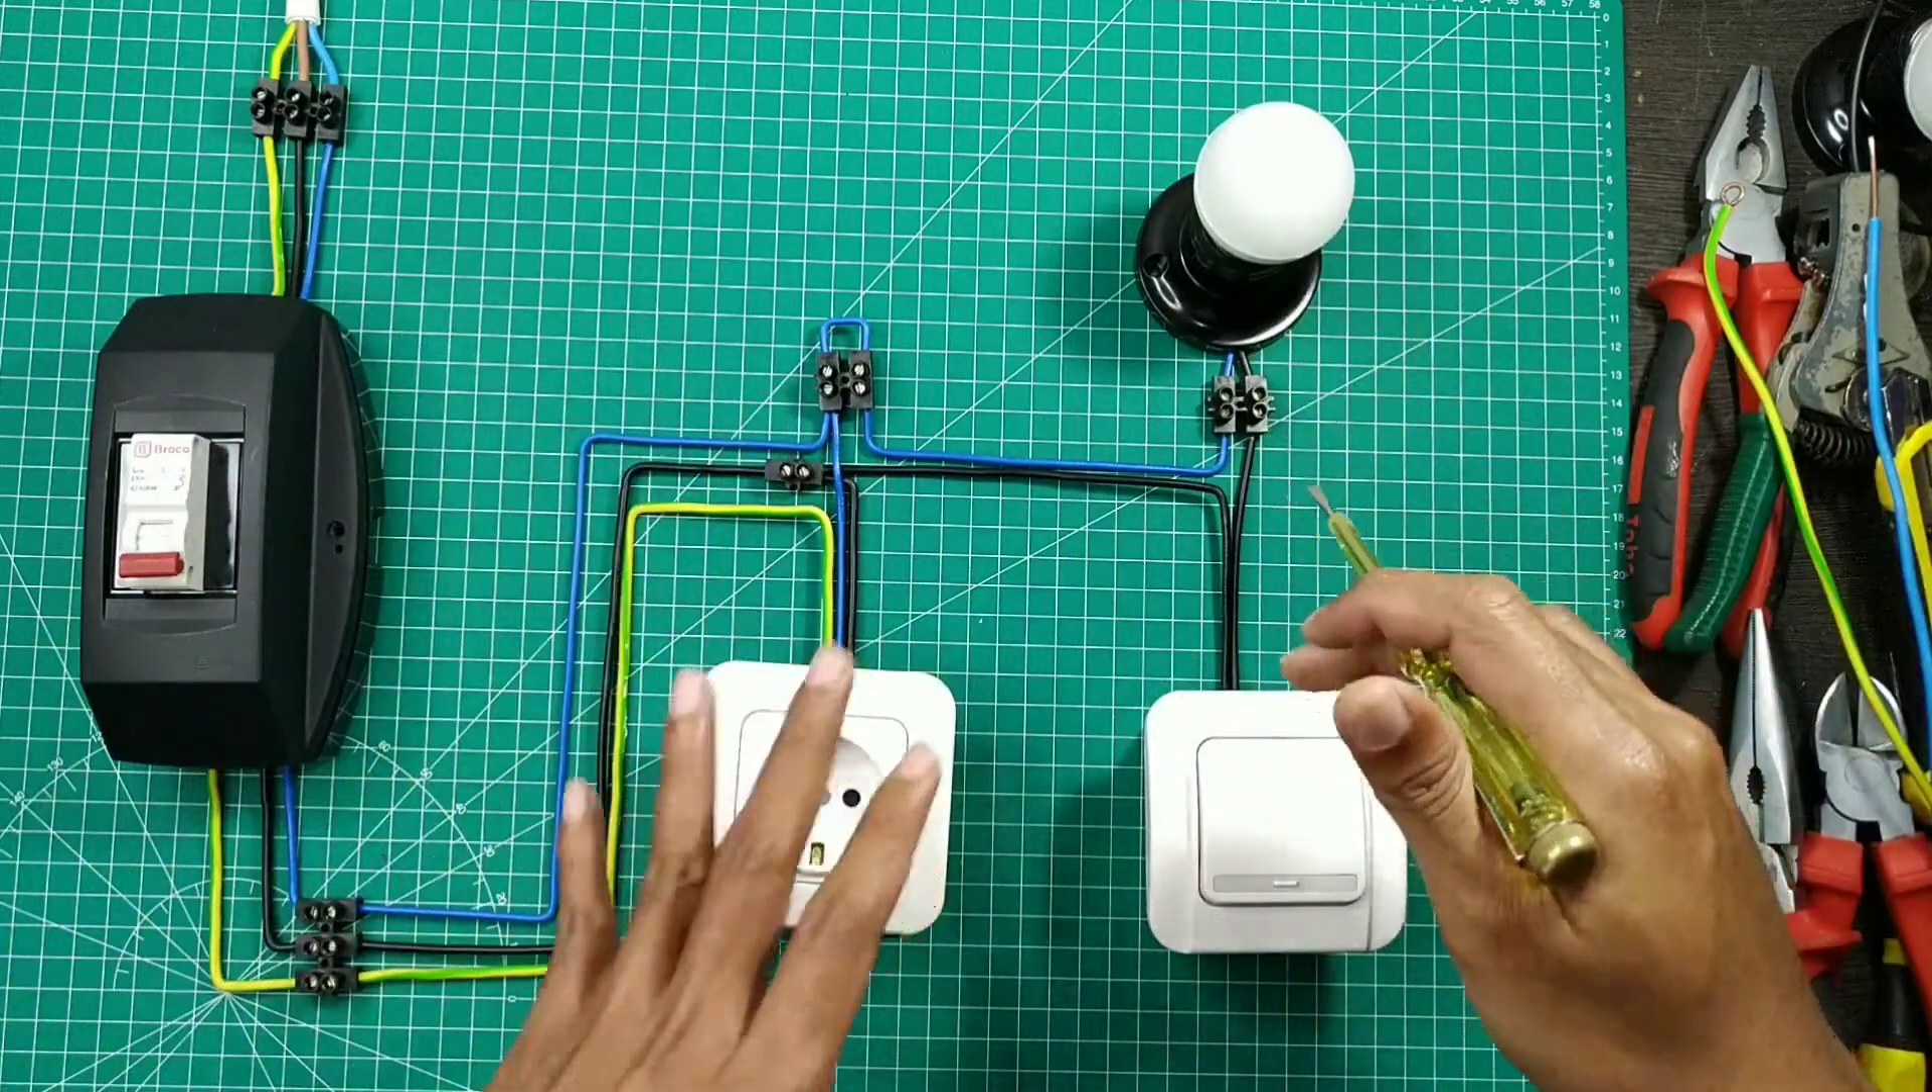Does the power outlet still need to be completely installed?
No.